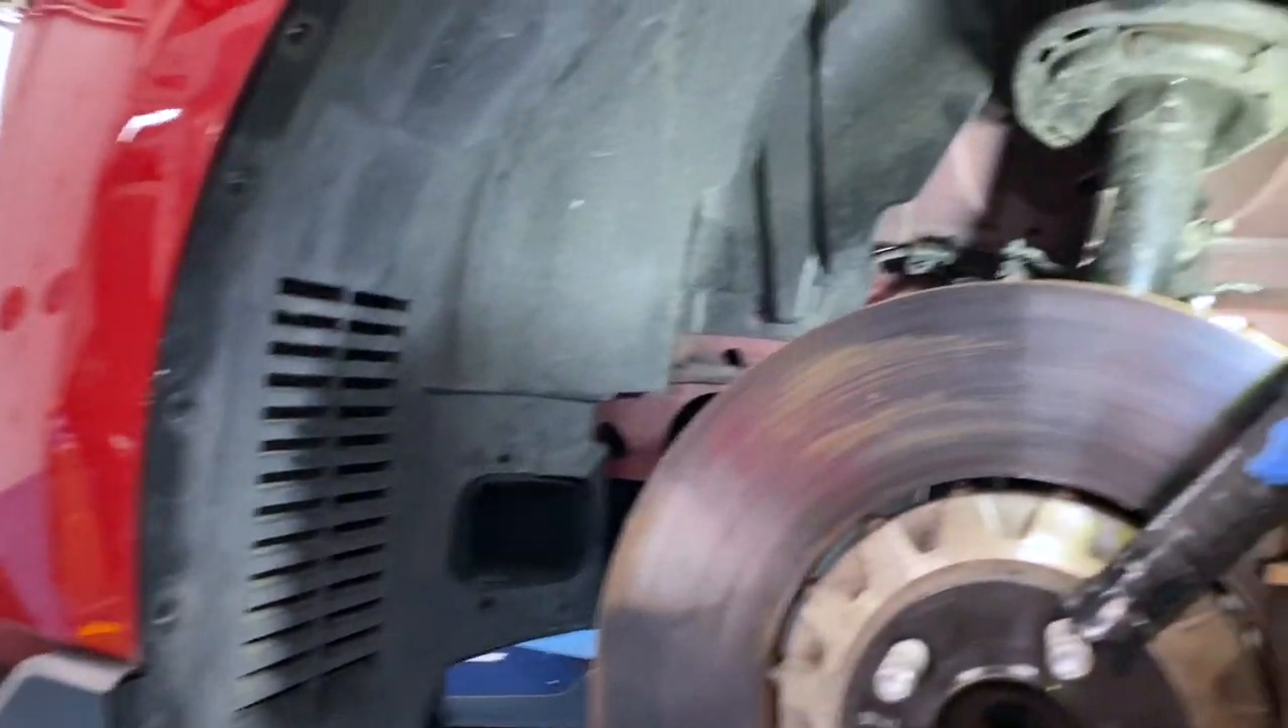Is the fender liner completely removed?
No.